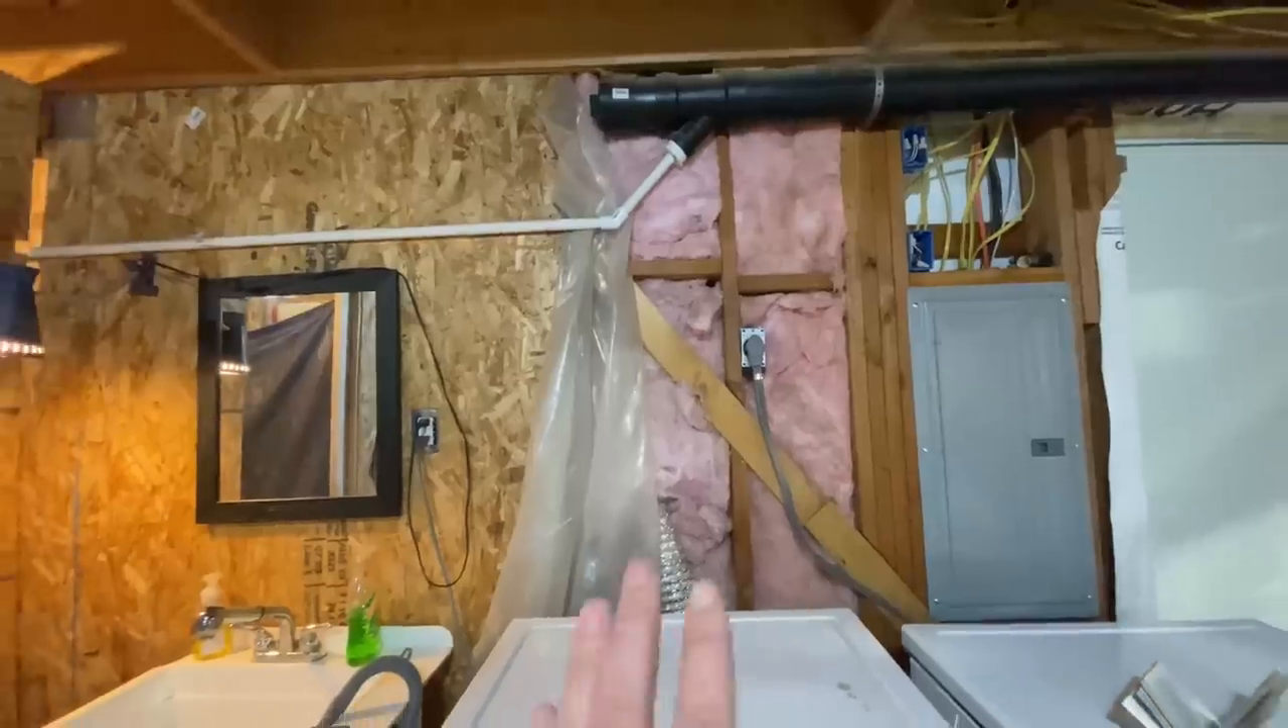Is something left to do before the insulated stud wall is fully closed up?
Yes.